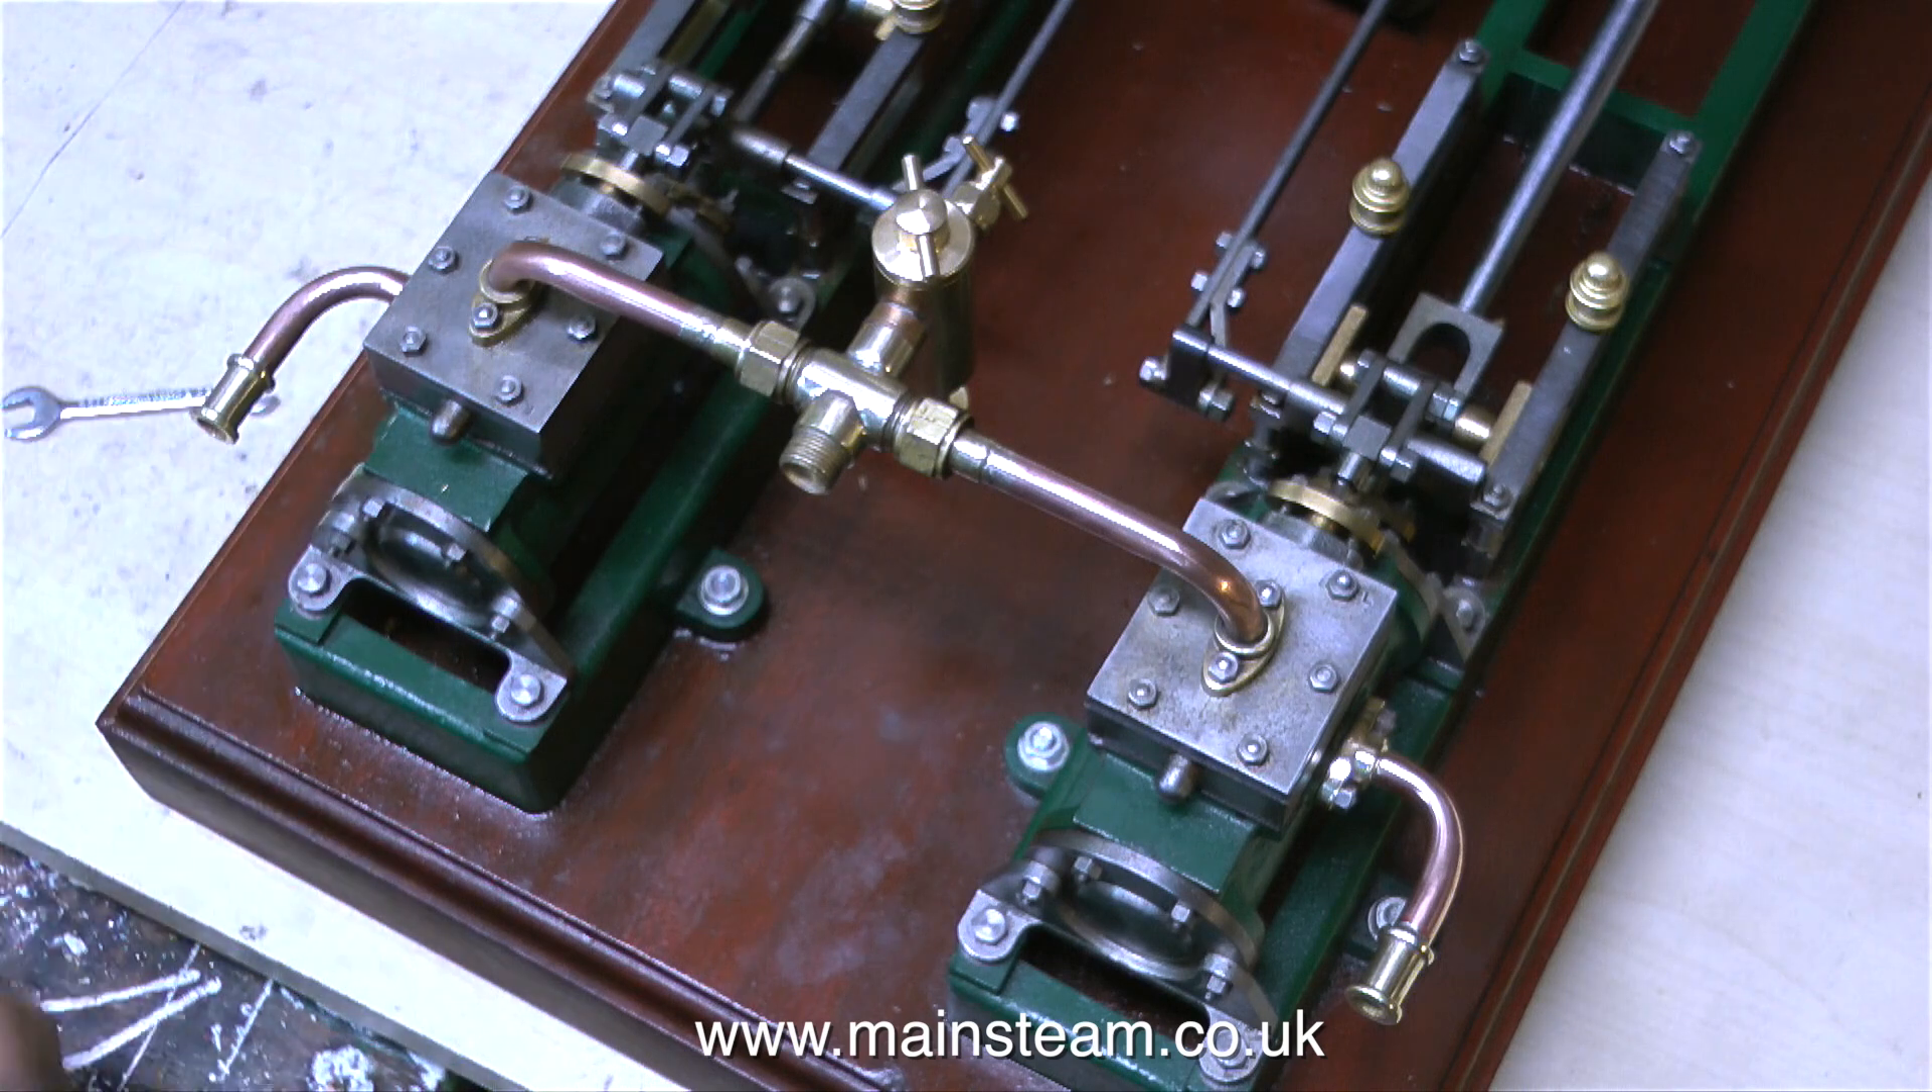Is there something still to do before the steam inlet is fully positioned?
No.